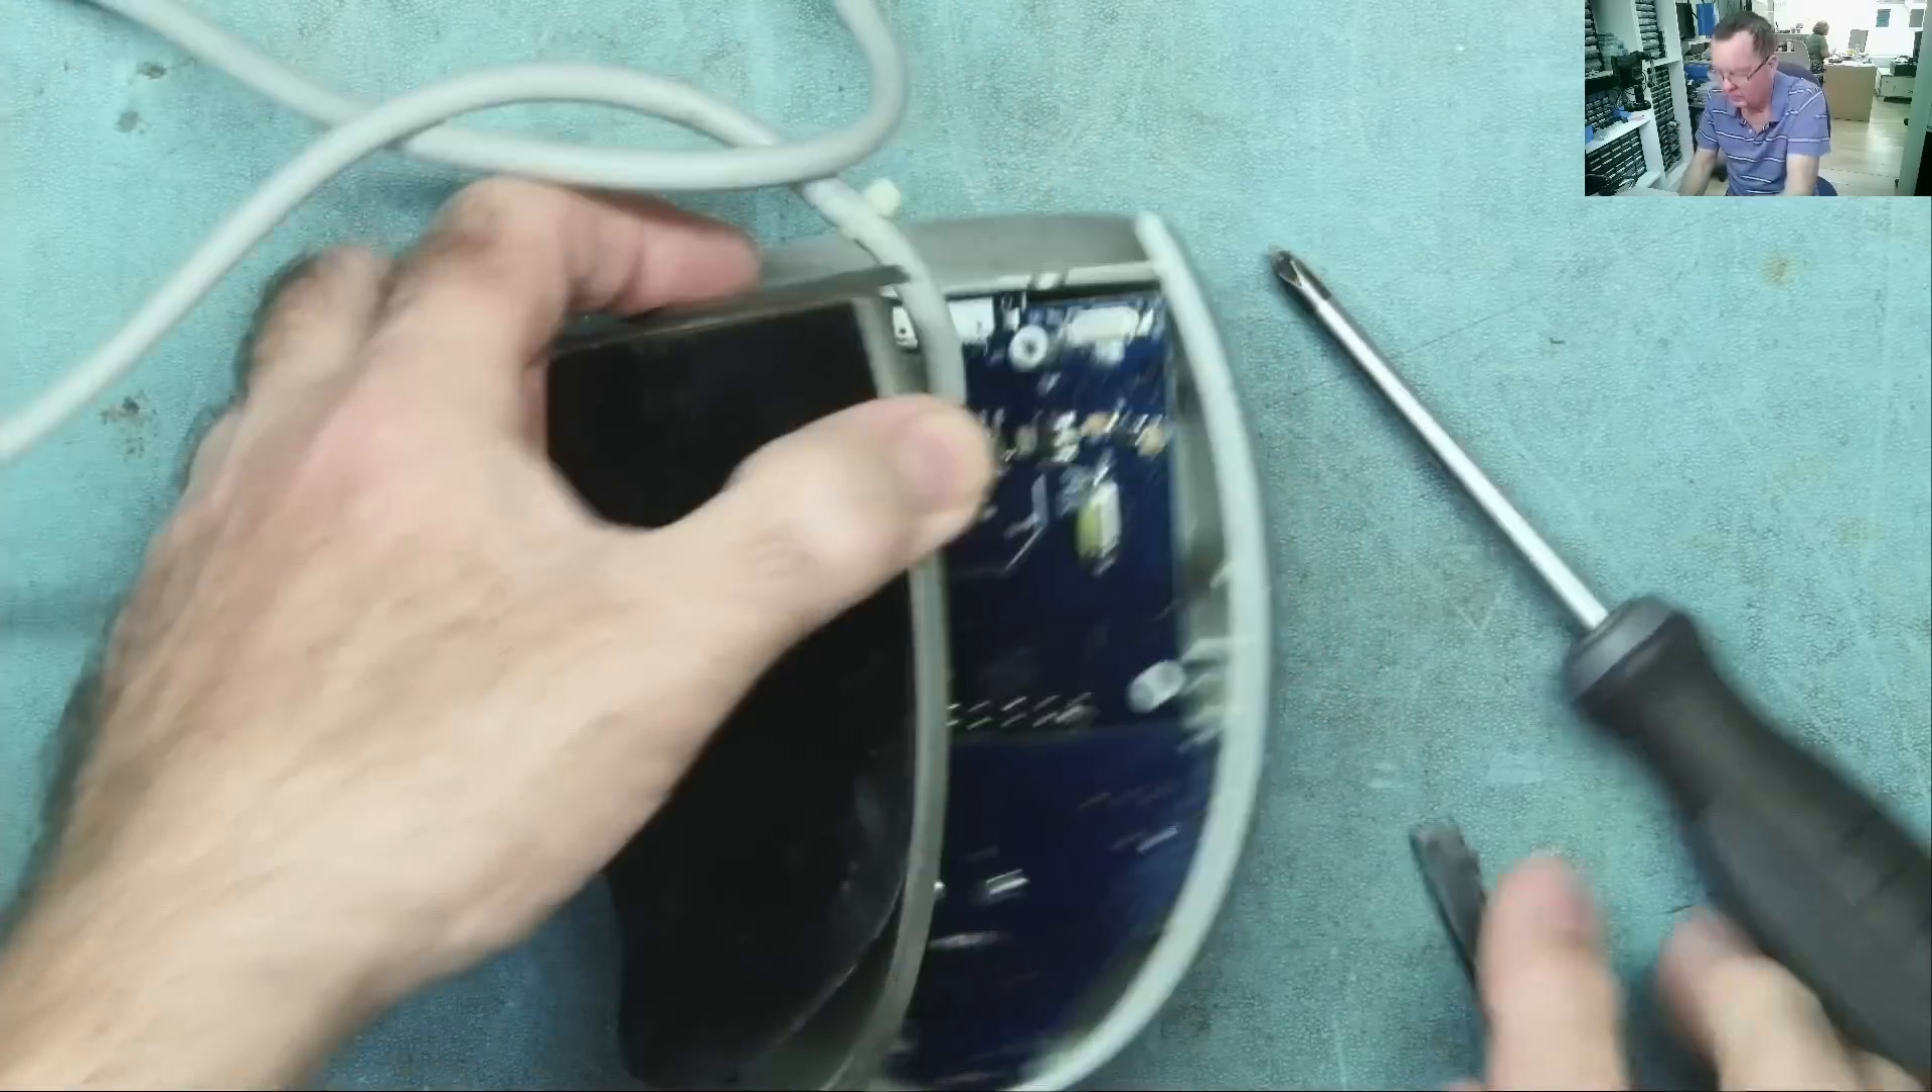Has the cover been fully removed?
No.